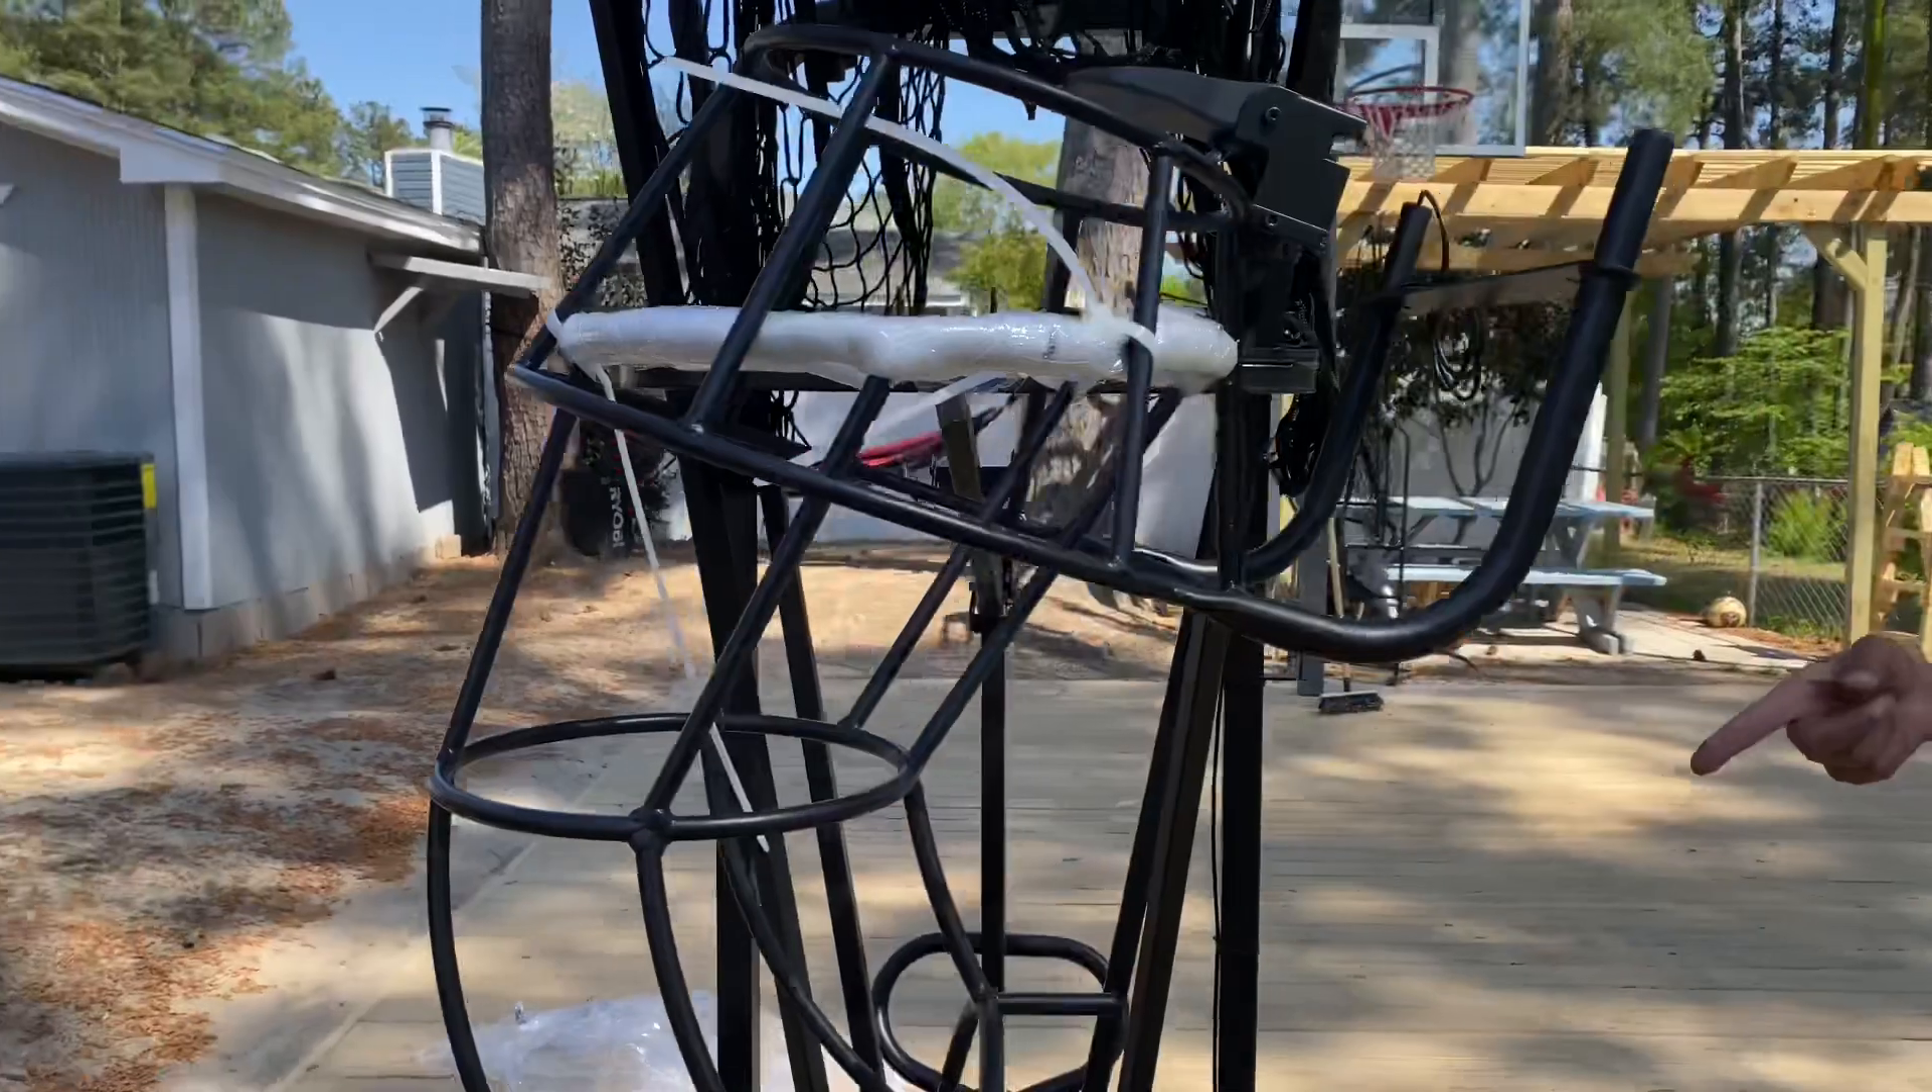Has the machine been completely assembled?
No.